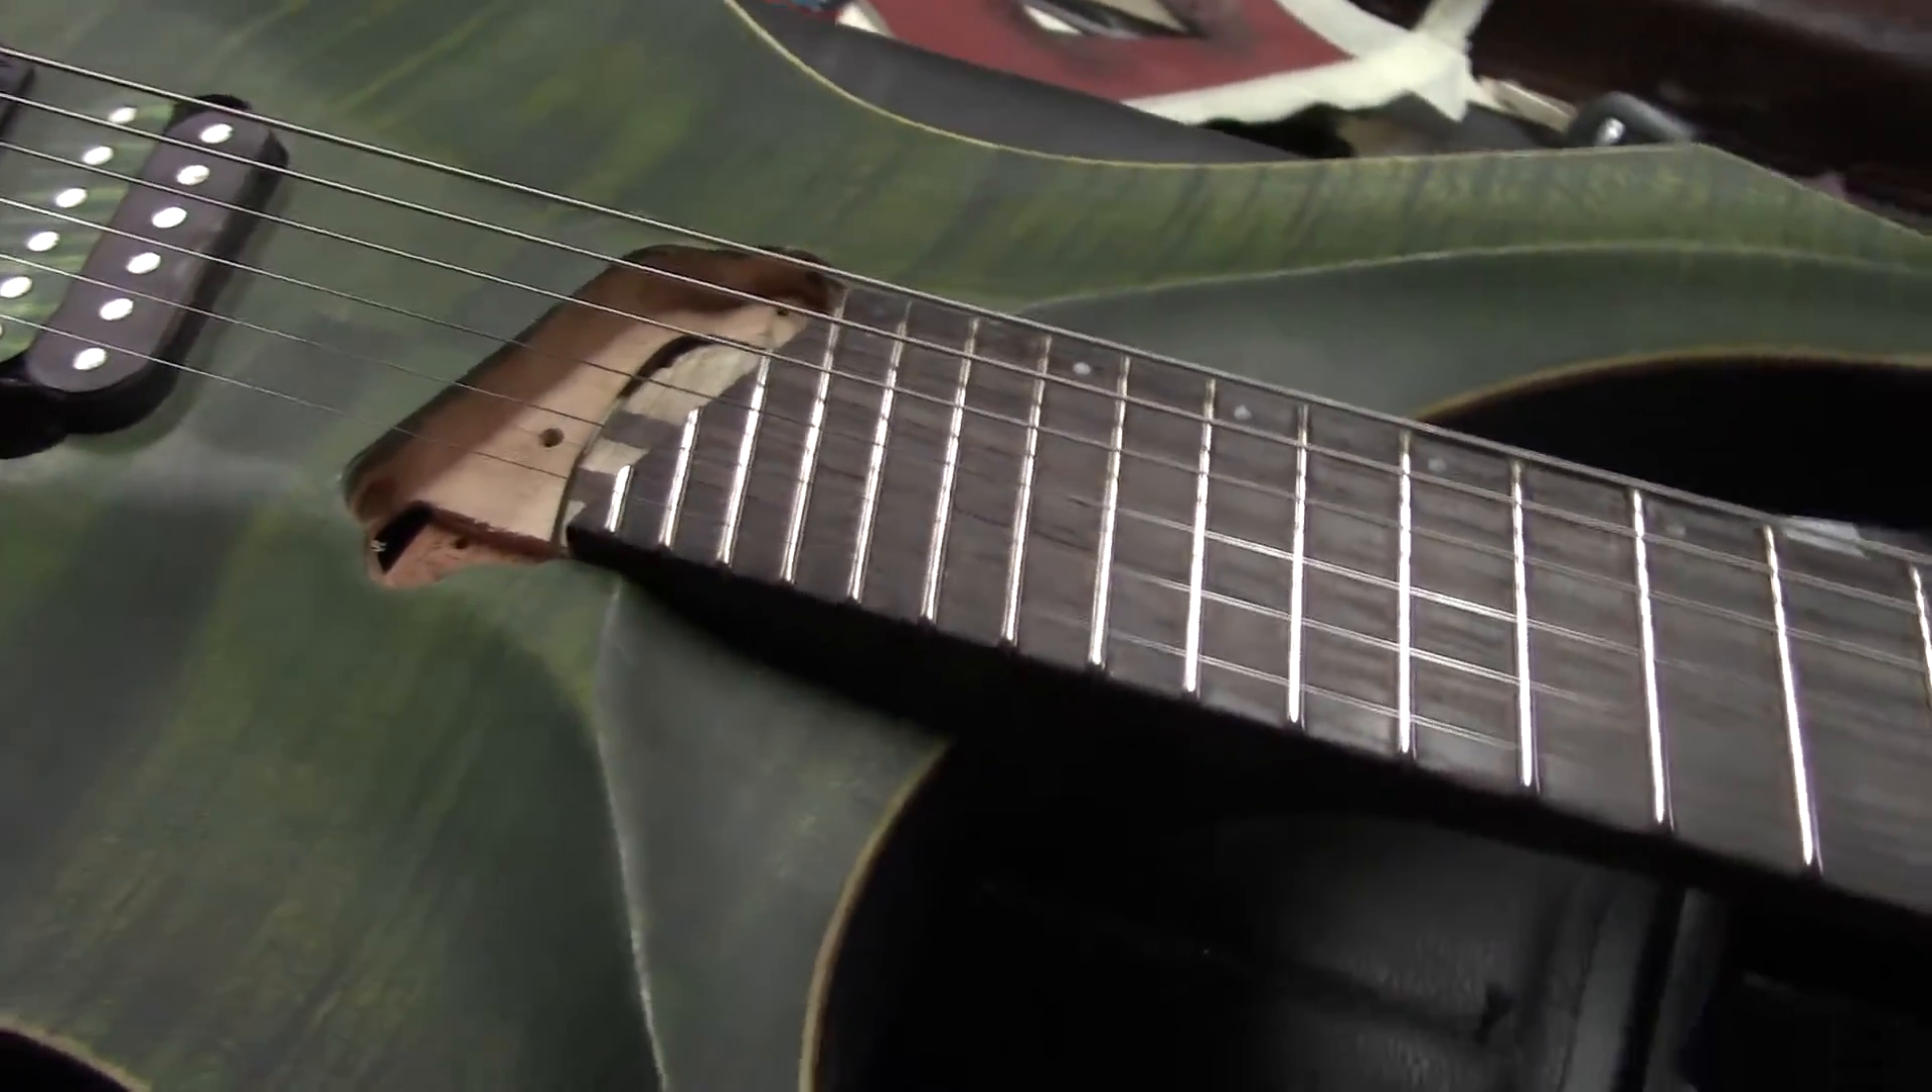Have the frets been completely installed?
Yes.